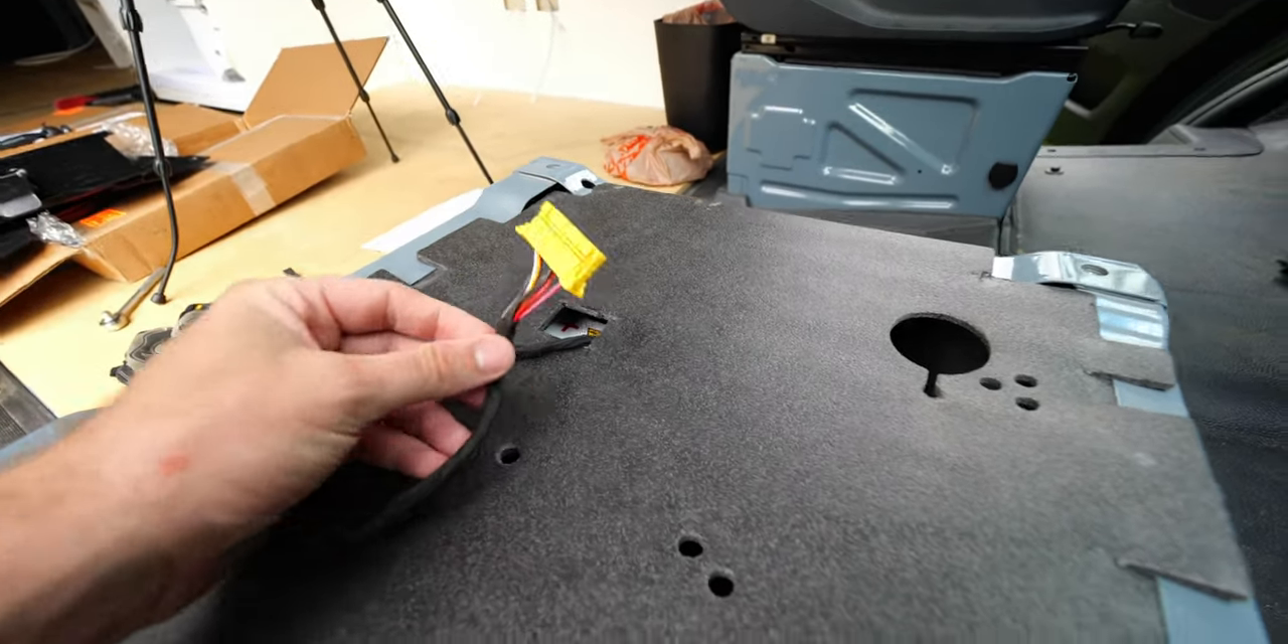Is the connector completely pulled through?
Yes.